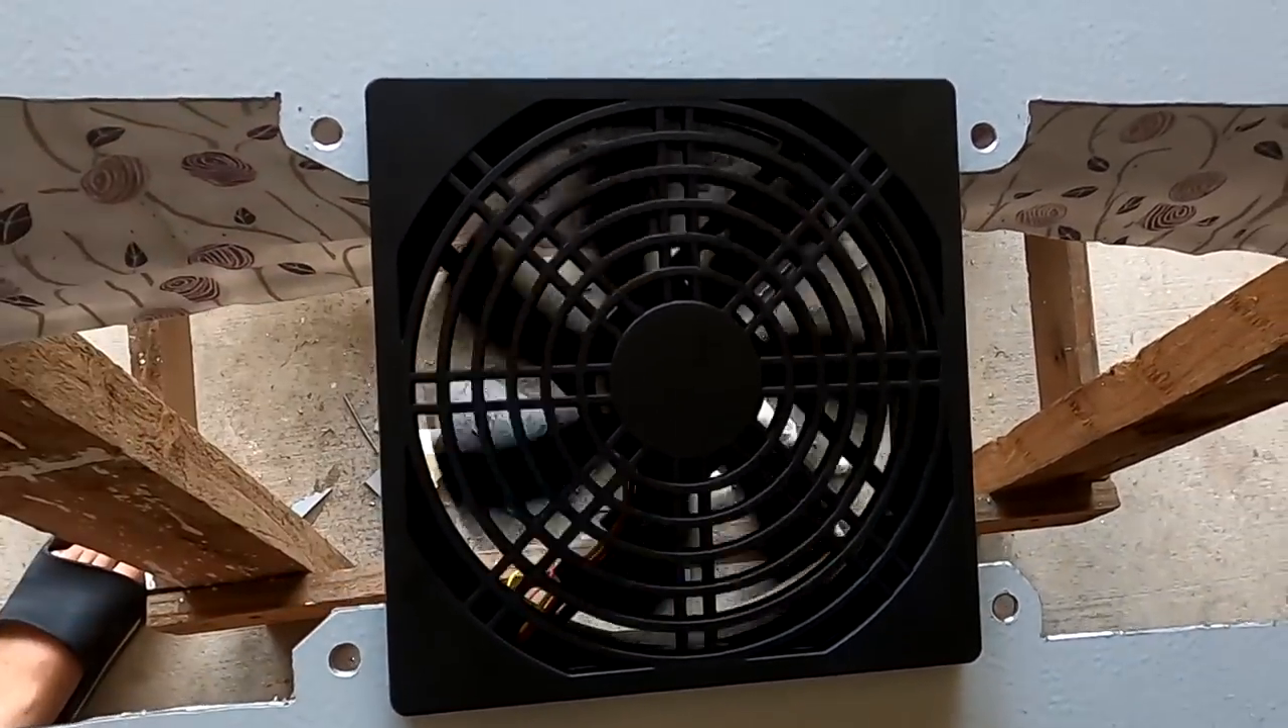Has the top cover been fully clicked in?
Yes.